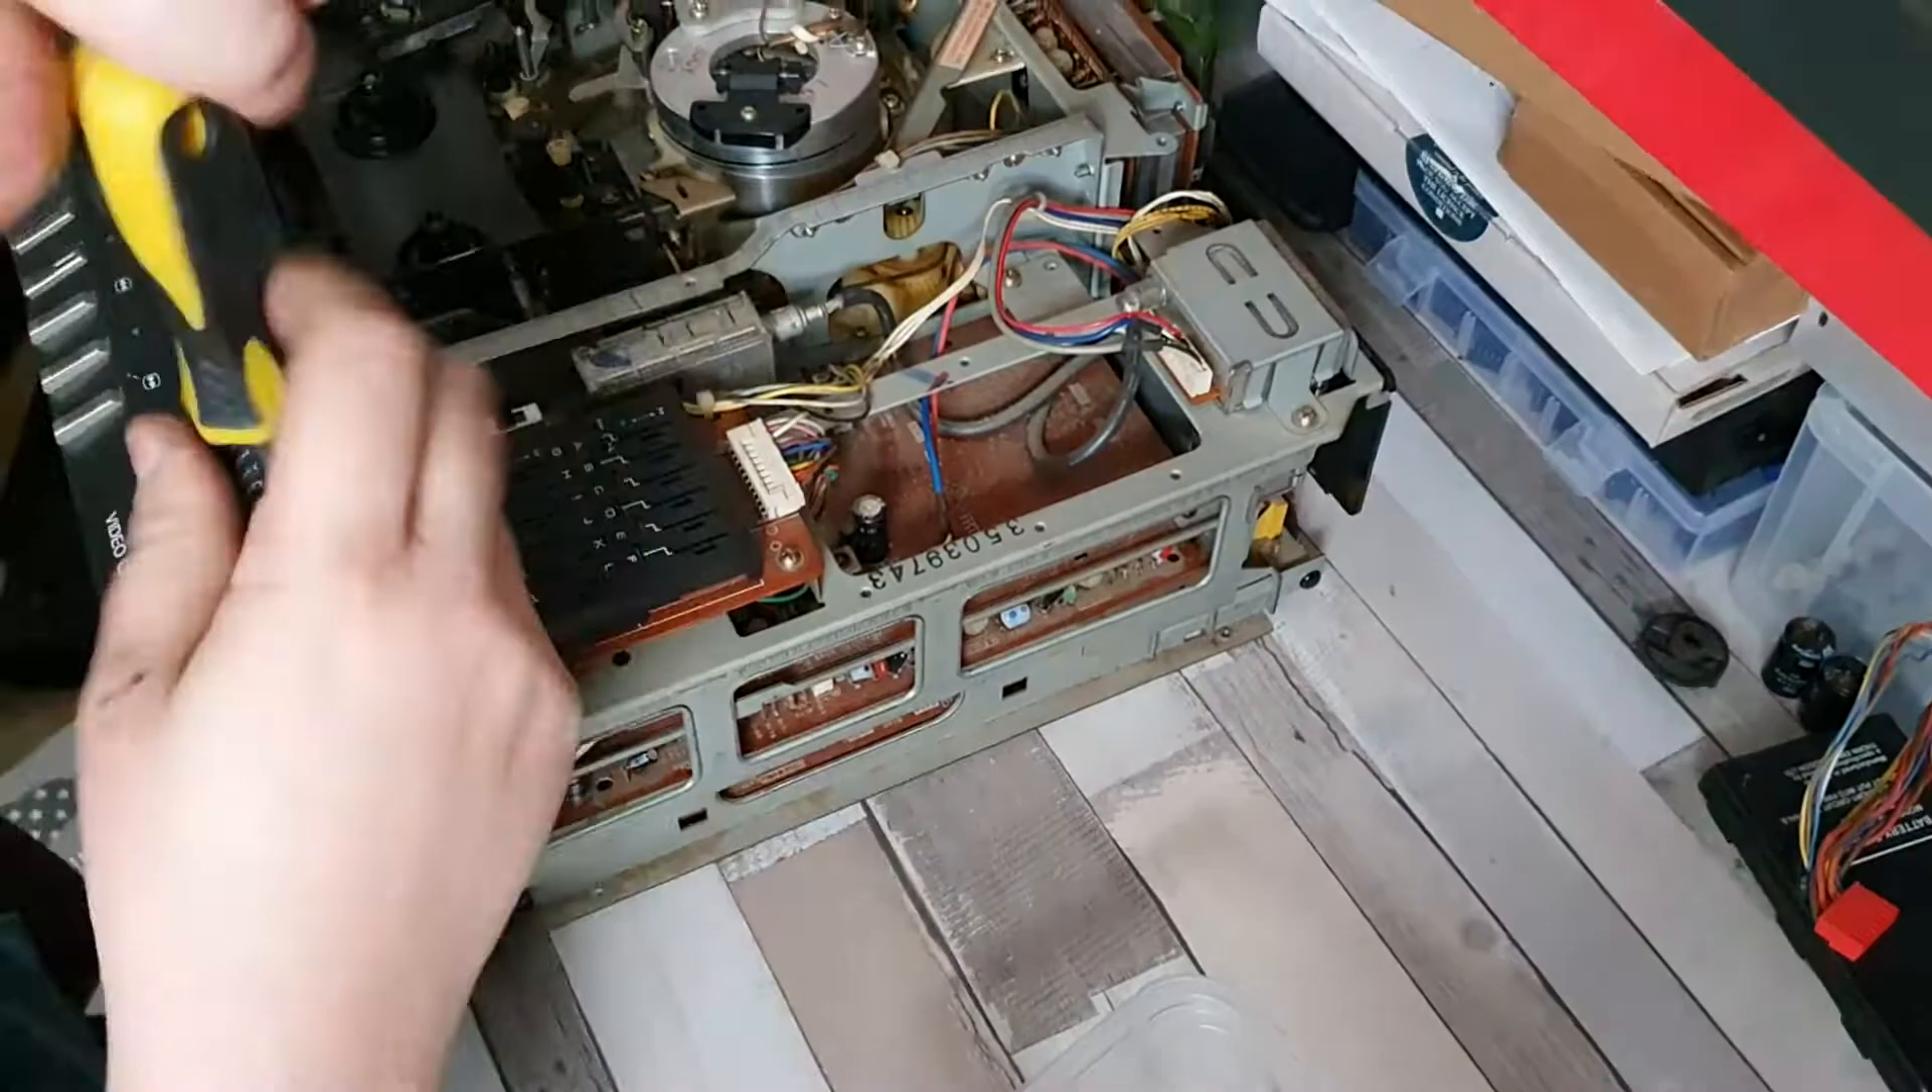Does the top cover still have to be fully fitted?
Yes.